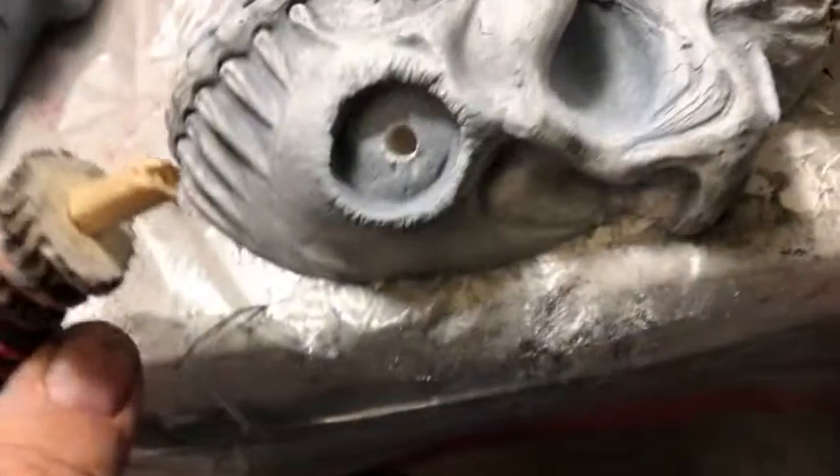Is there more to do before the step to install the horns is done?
Yes.